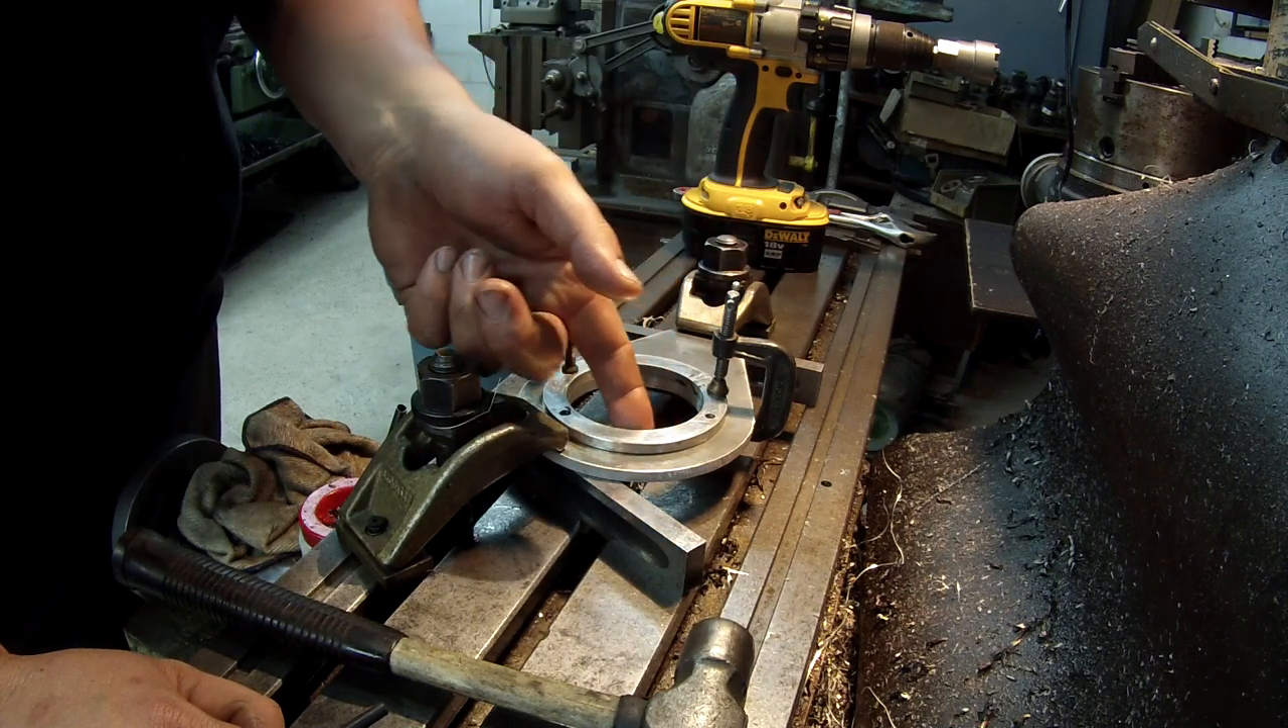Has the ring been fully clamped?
Yes.